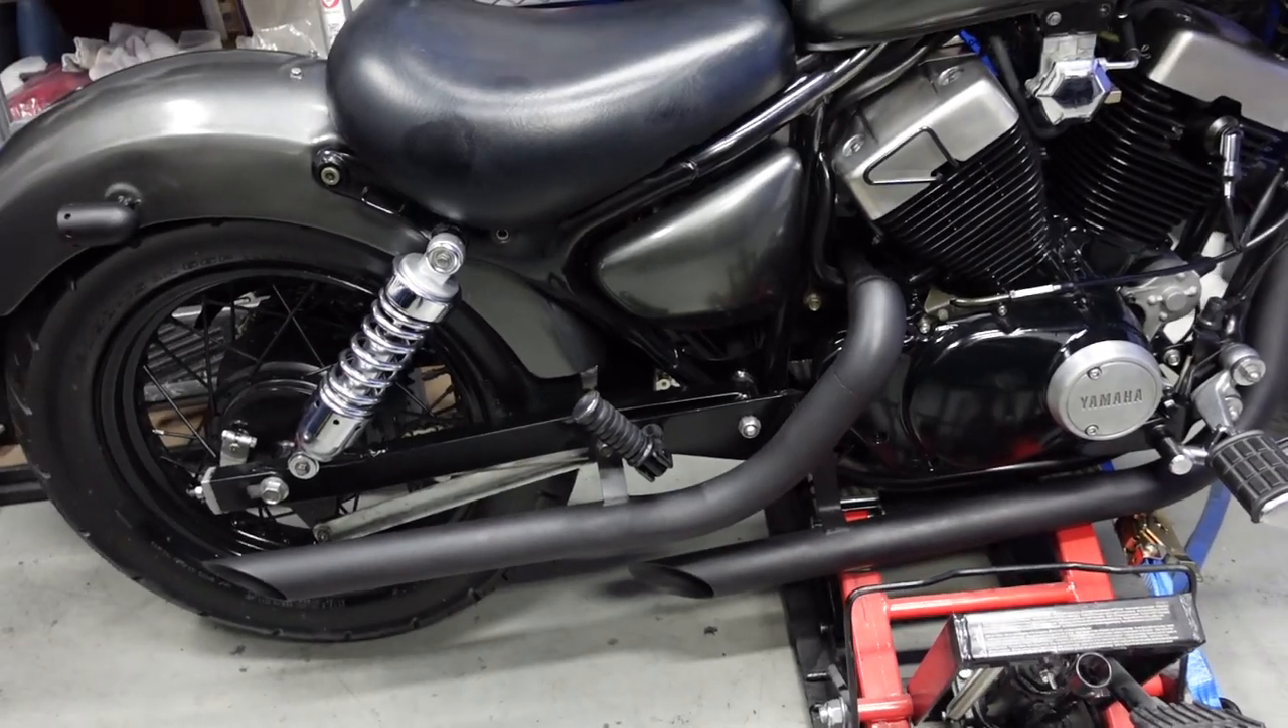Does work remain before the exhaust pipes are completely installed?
No.